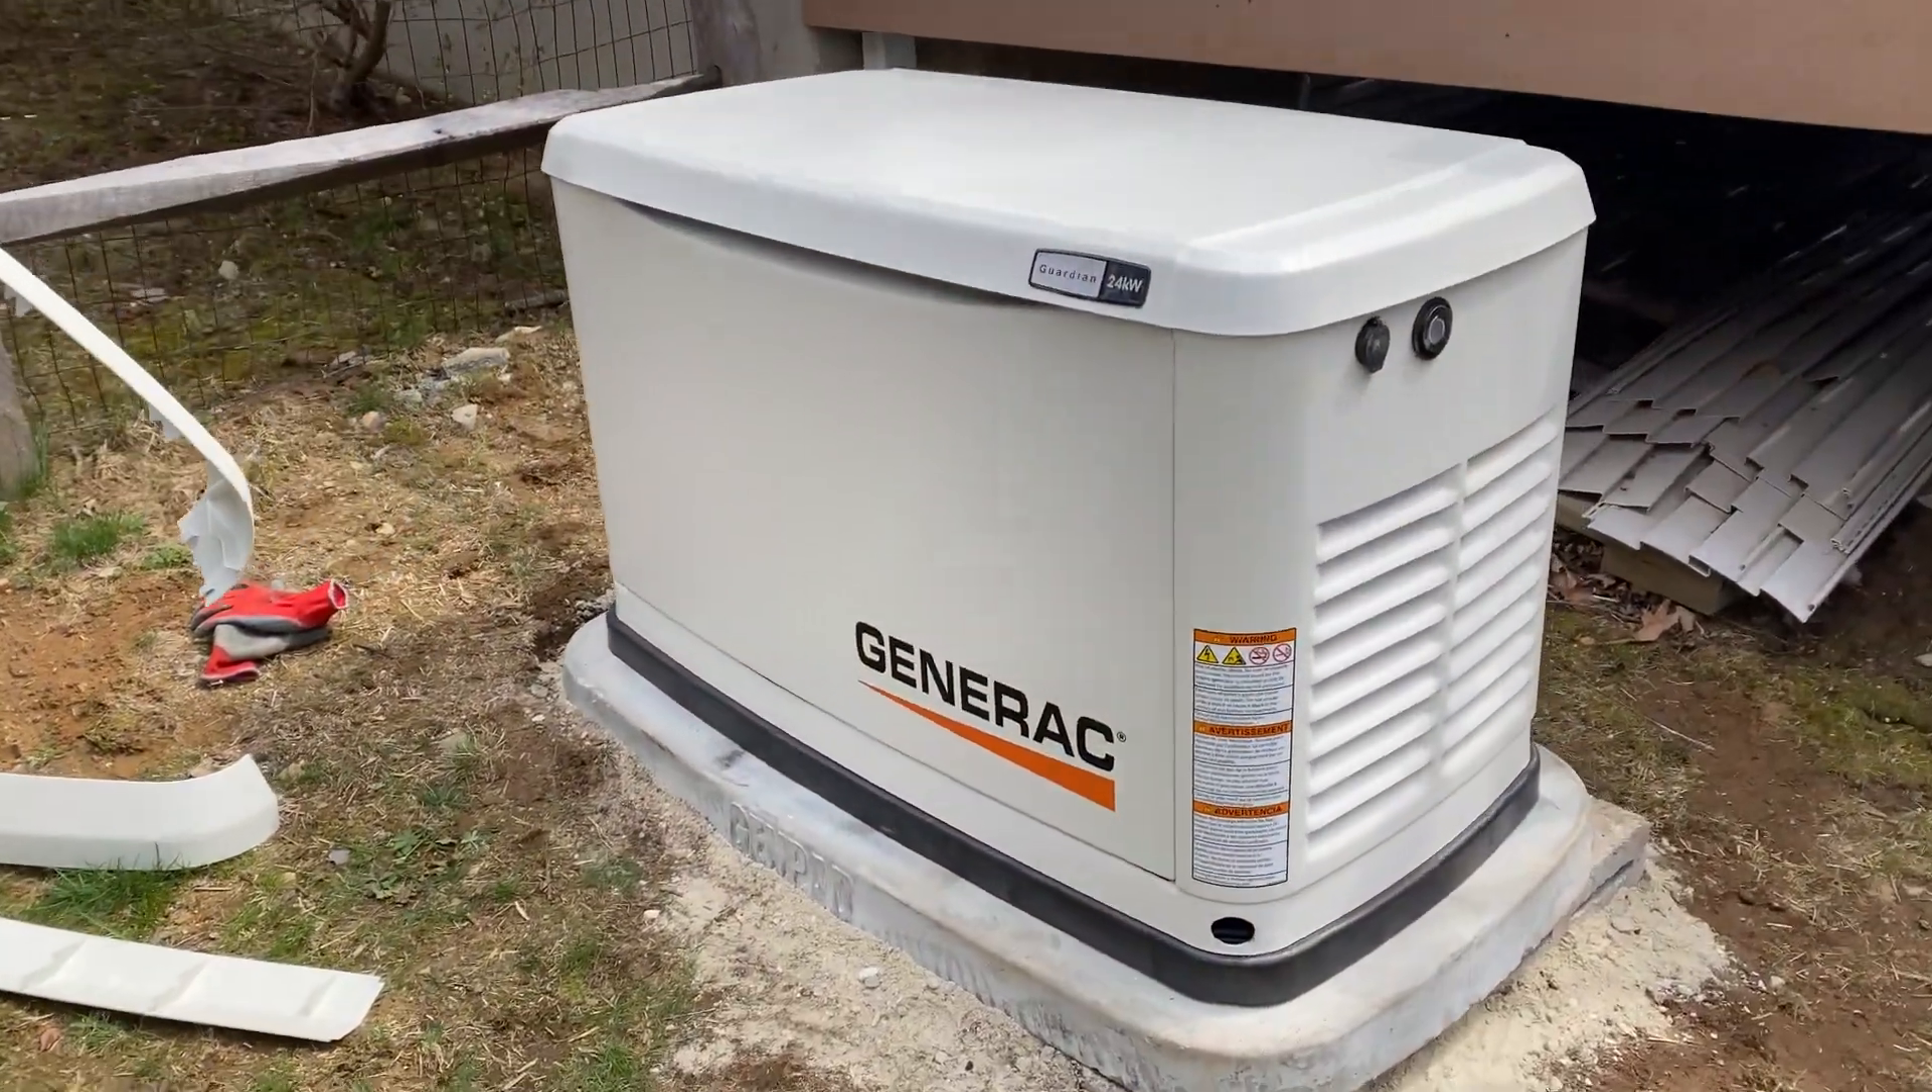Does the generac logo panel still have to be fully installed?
No.